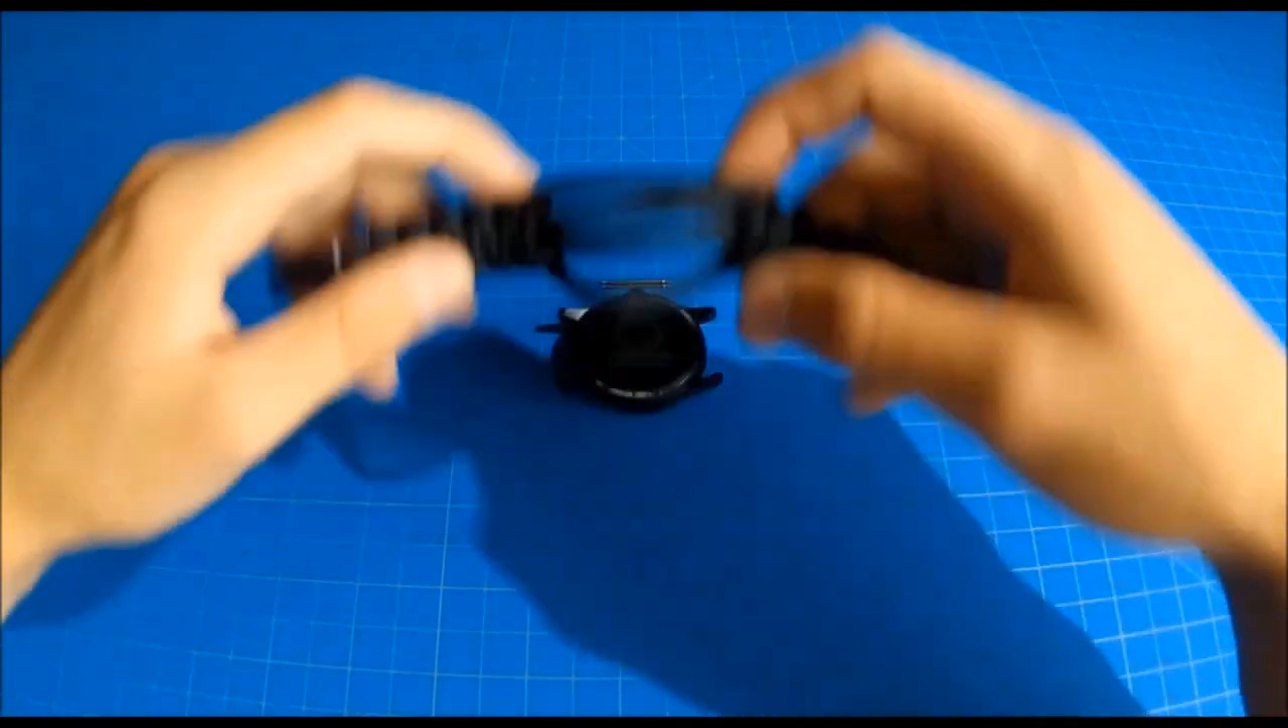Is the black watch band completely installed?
No.